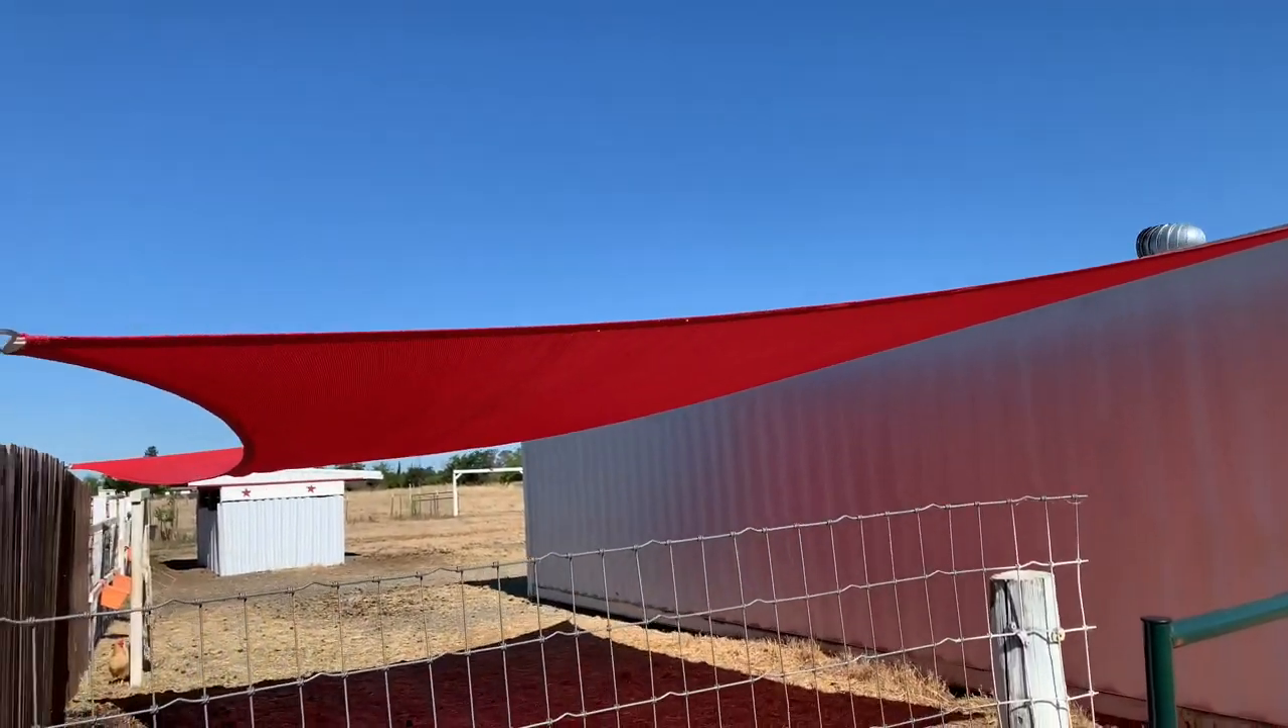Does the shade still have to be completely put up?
No.